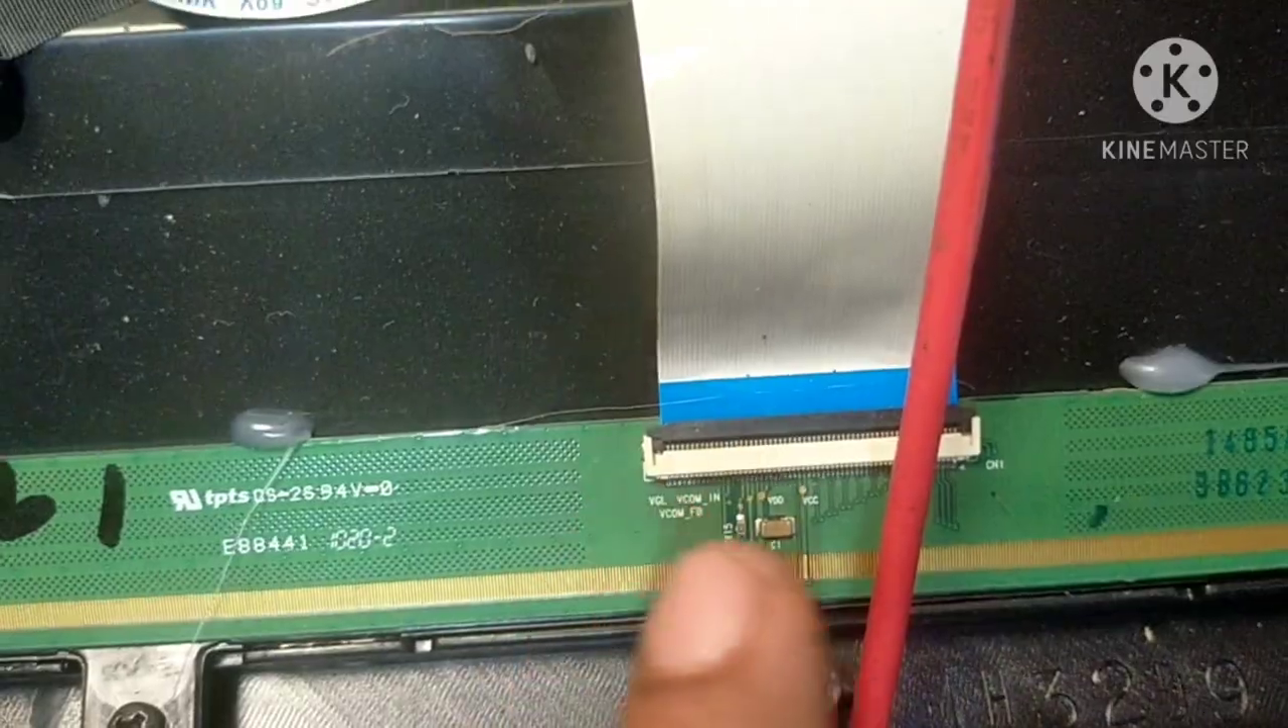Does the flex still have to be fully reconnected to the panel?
No.